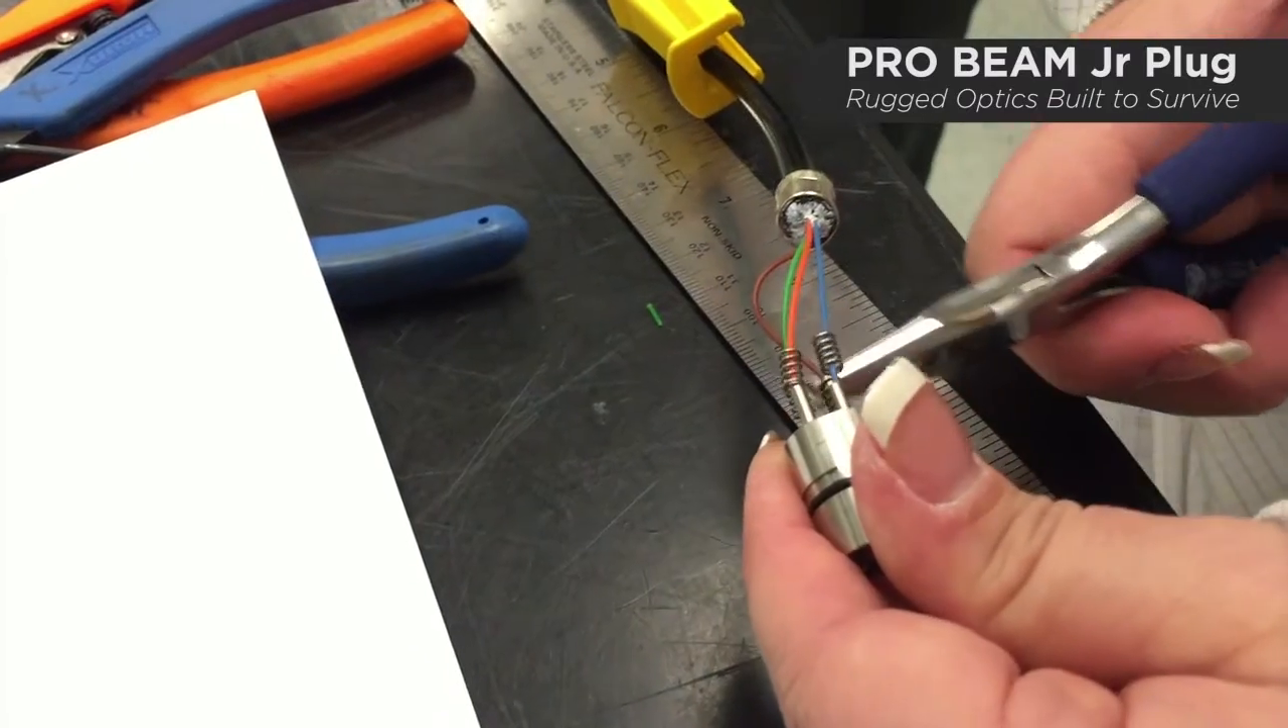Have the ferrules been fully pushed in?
No.